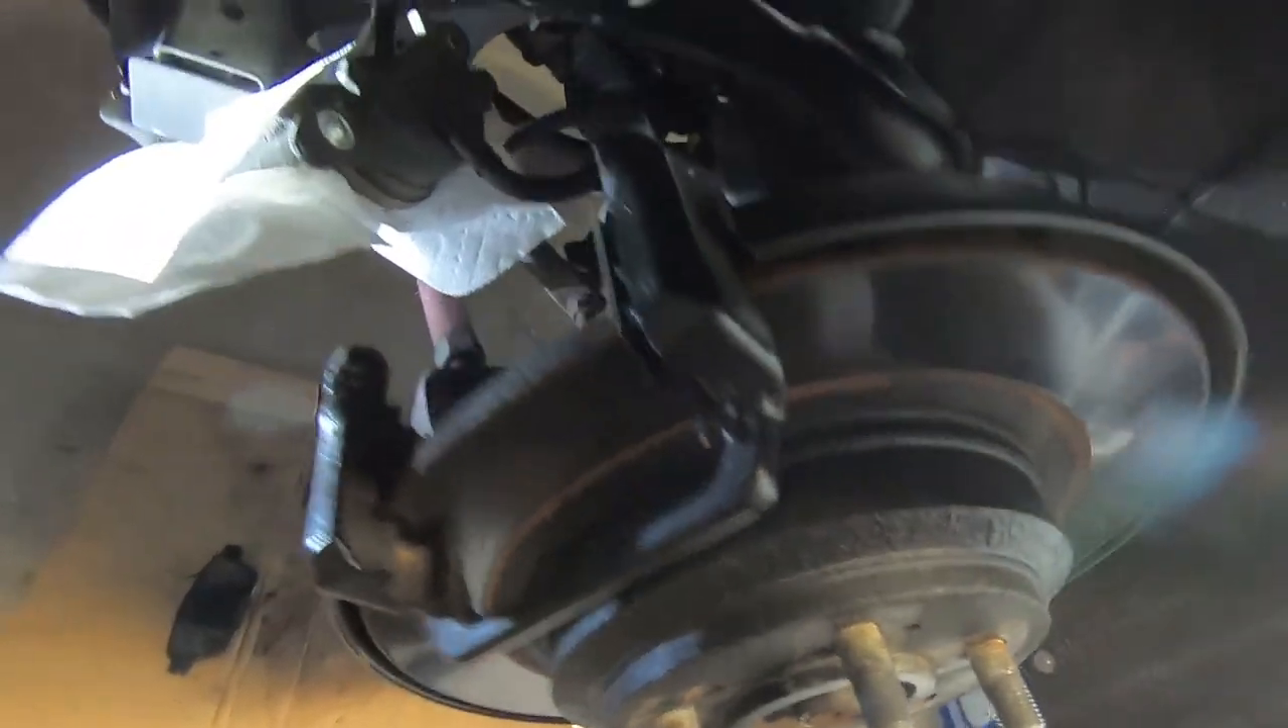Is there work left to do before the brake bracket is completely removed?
Yes.